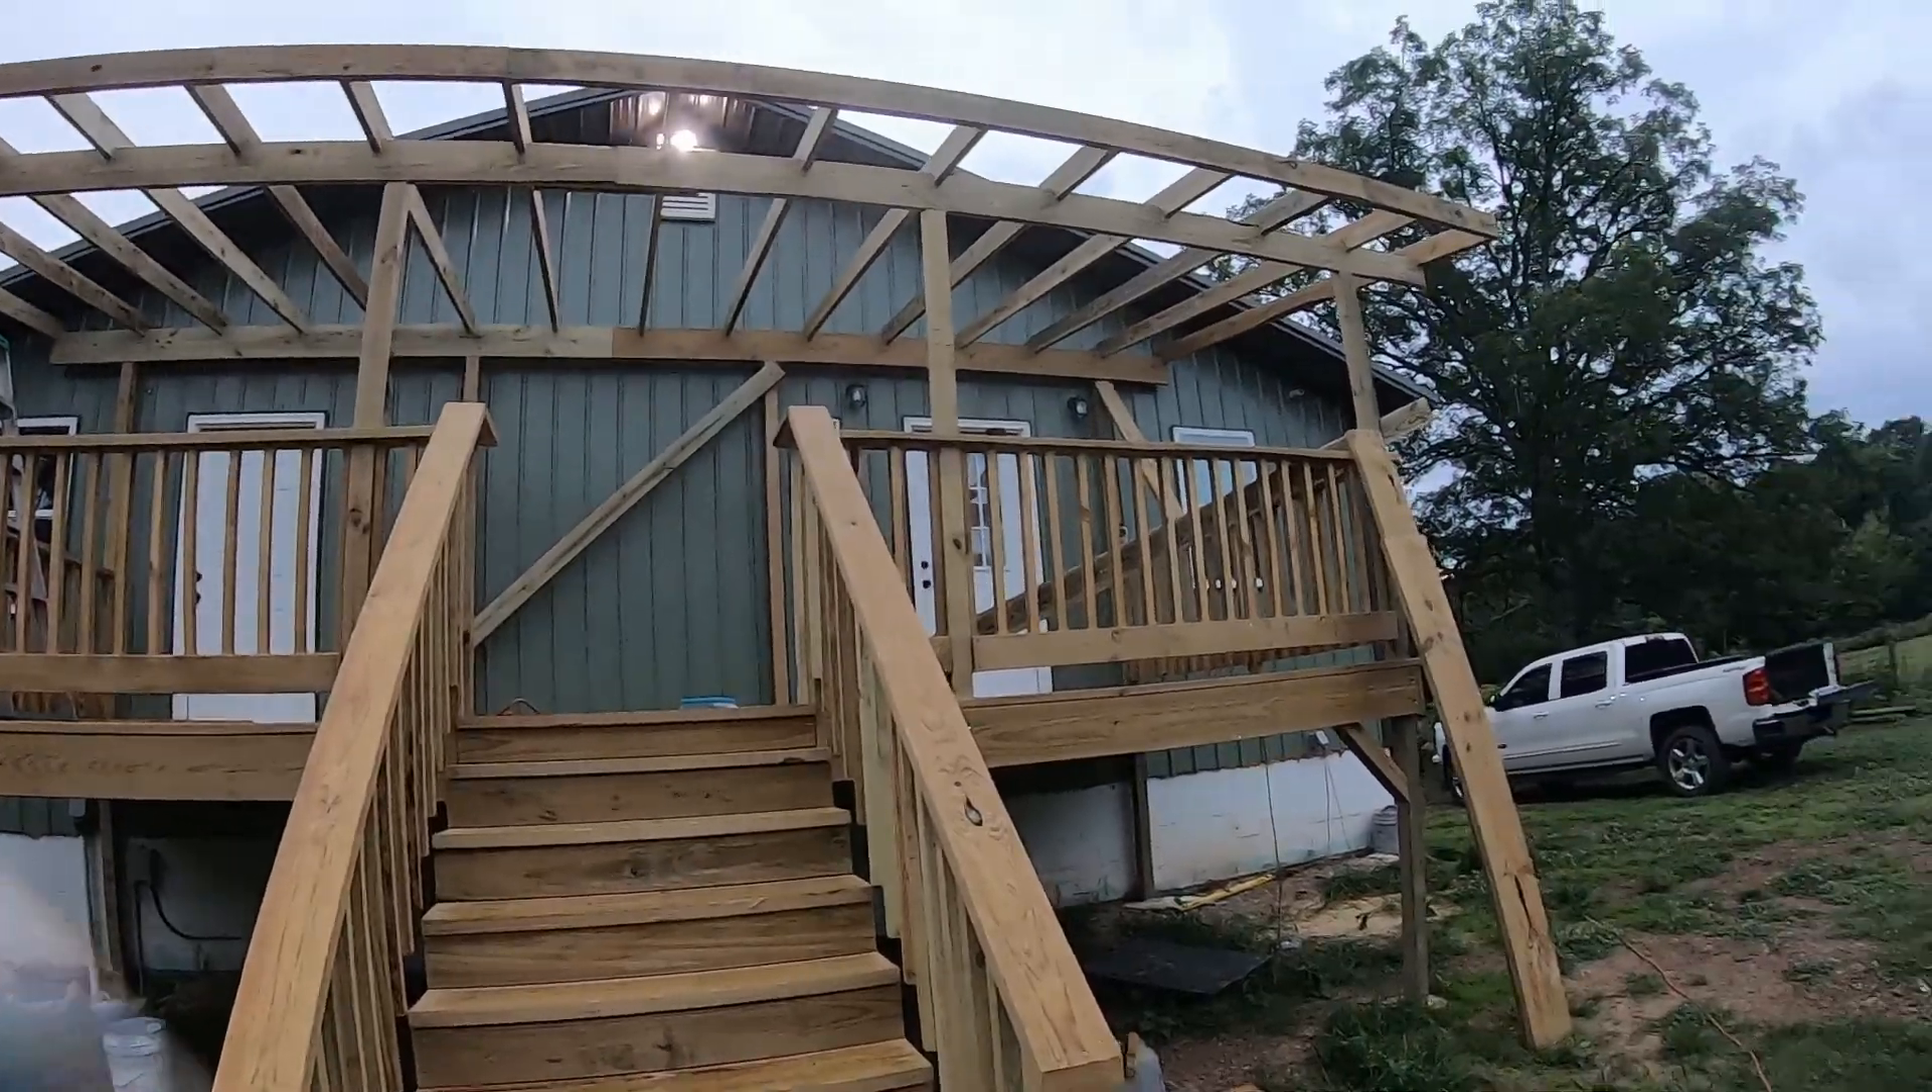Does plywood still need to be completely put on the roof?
Yes.